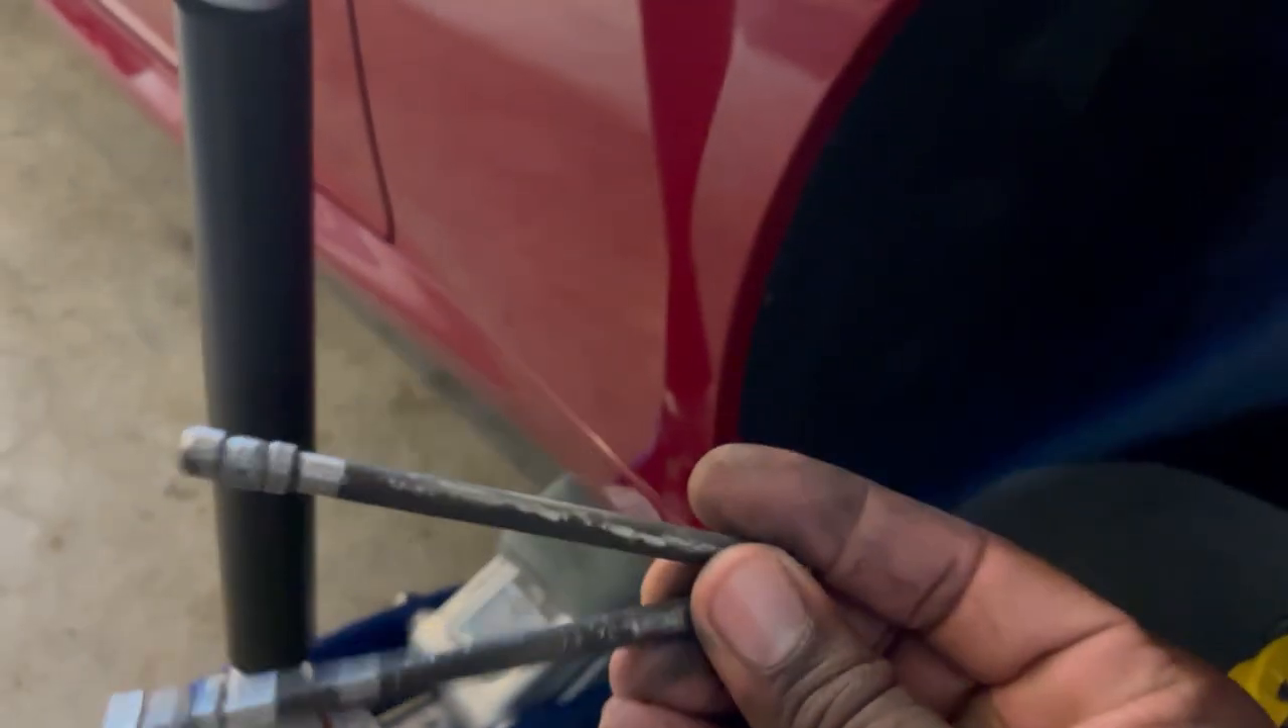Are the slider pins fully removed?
Yes.